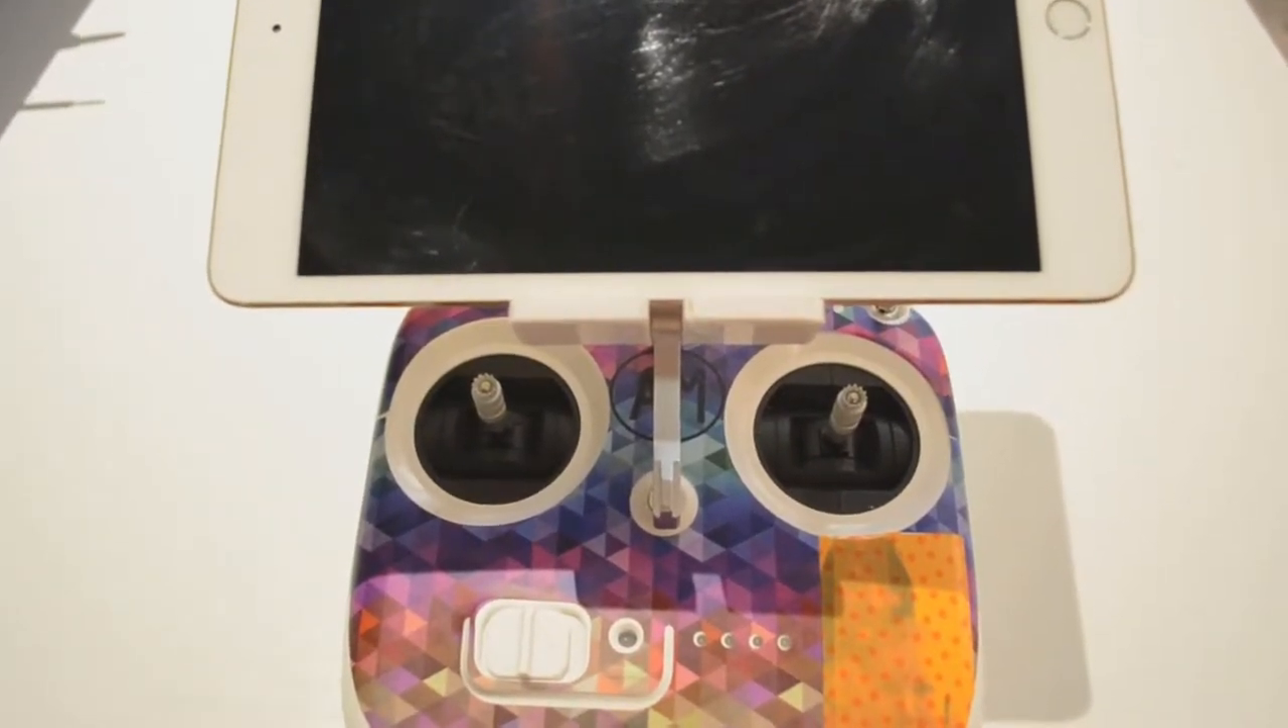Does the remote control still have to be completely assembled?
No.